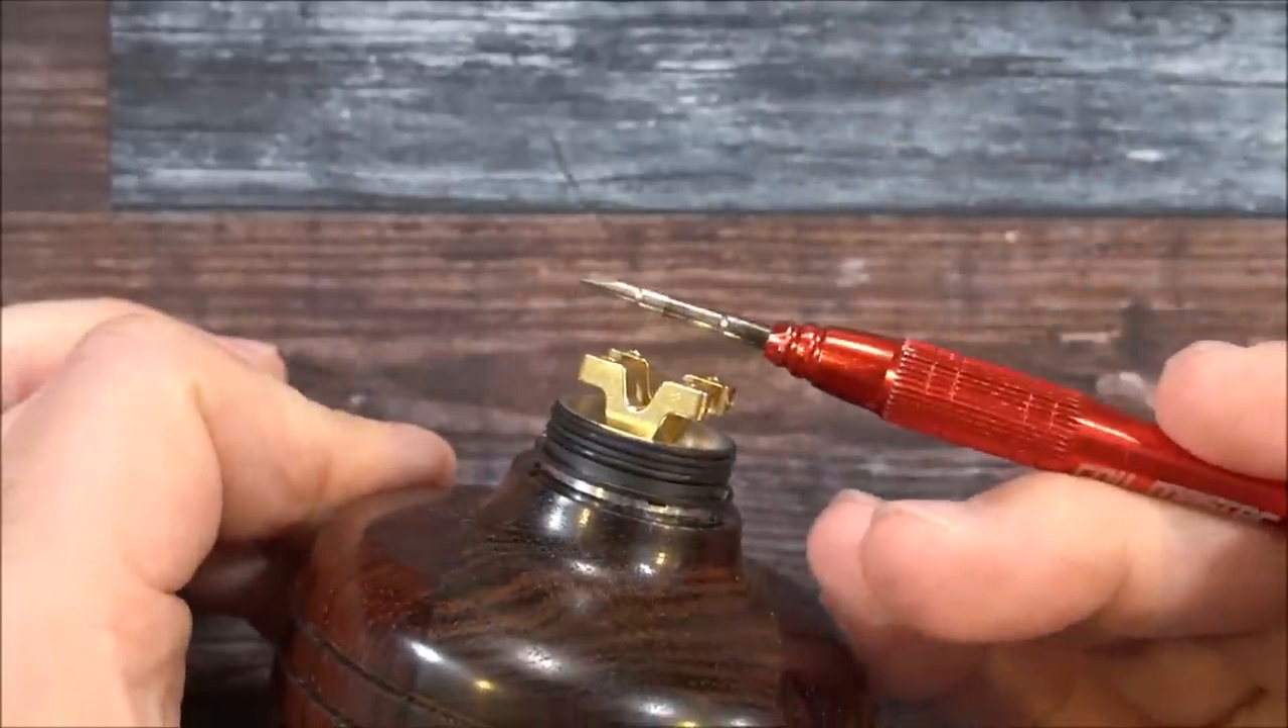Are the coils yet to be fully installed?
Yes.